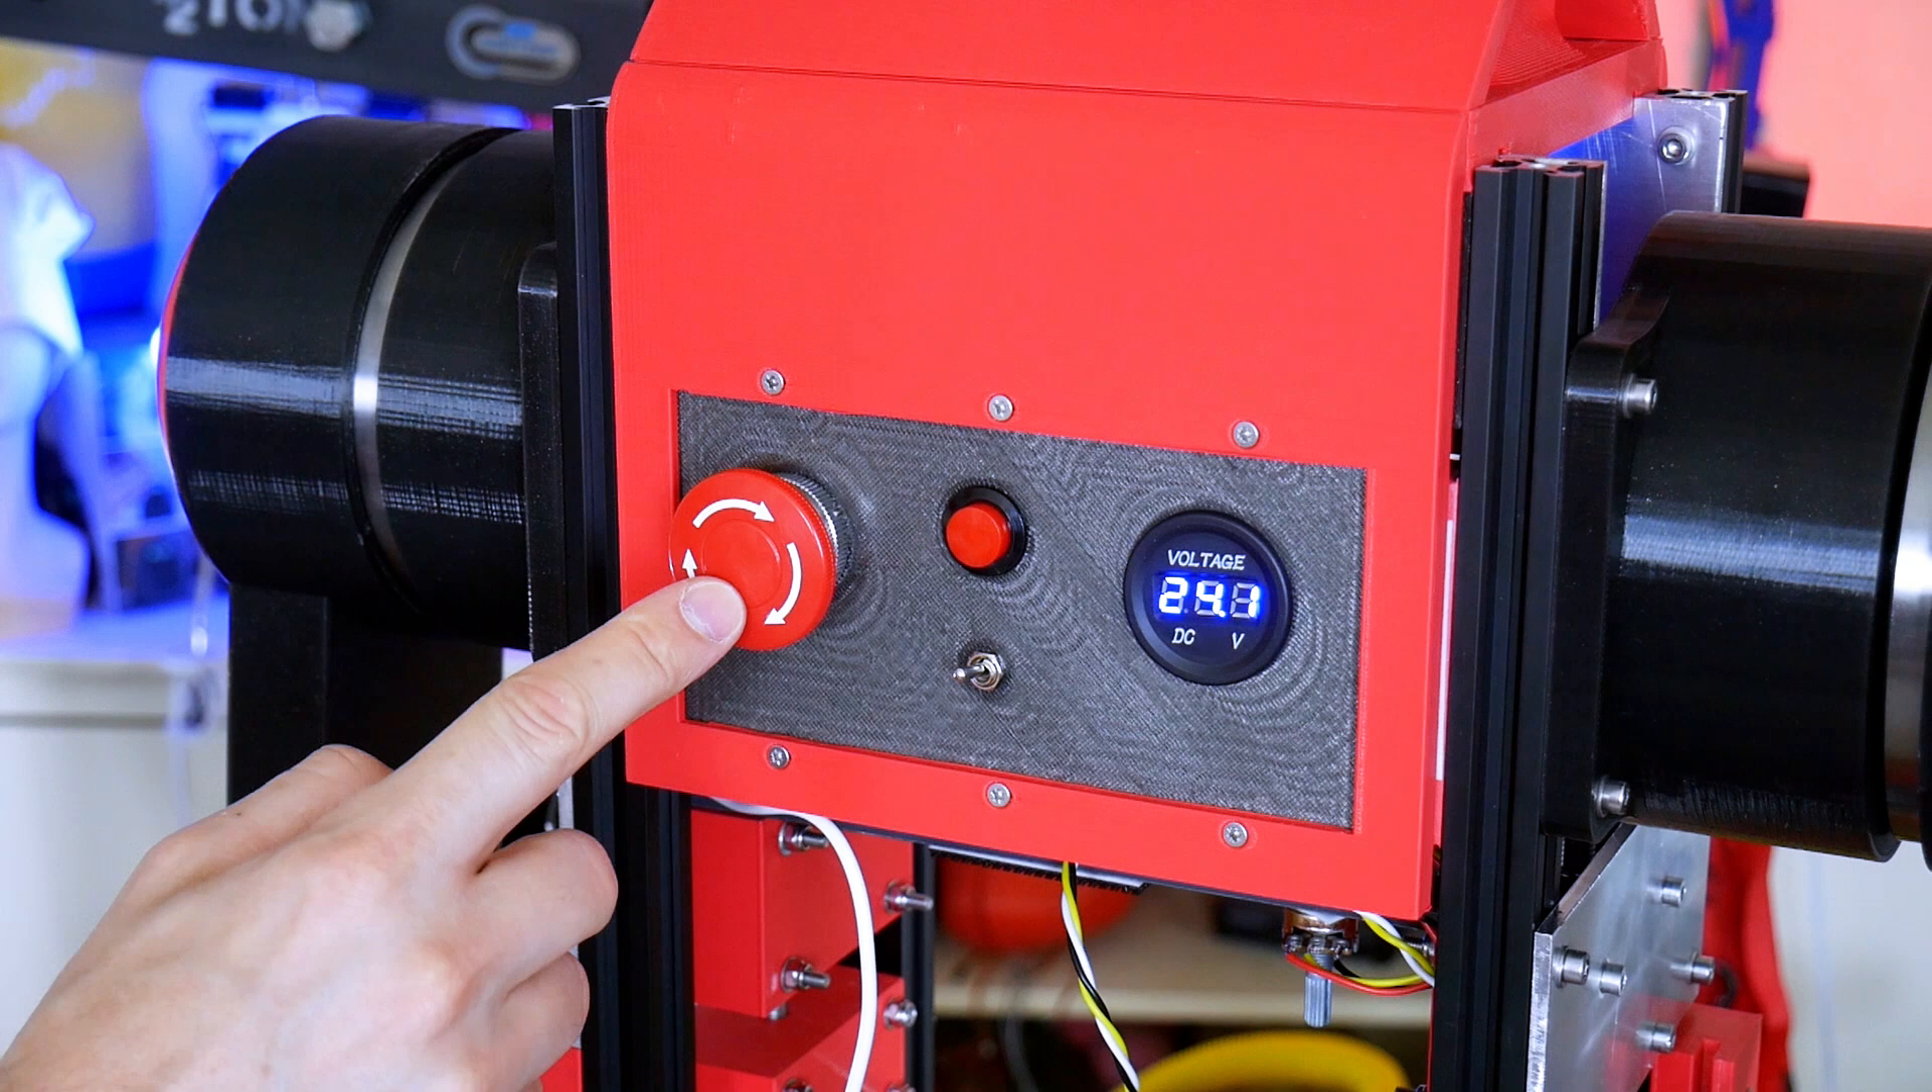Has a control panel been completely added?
Yes.